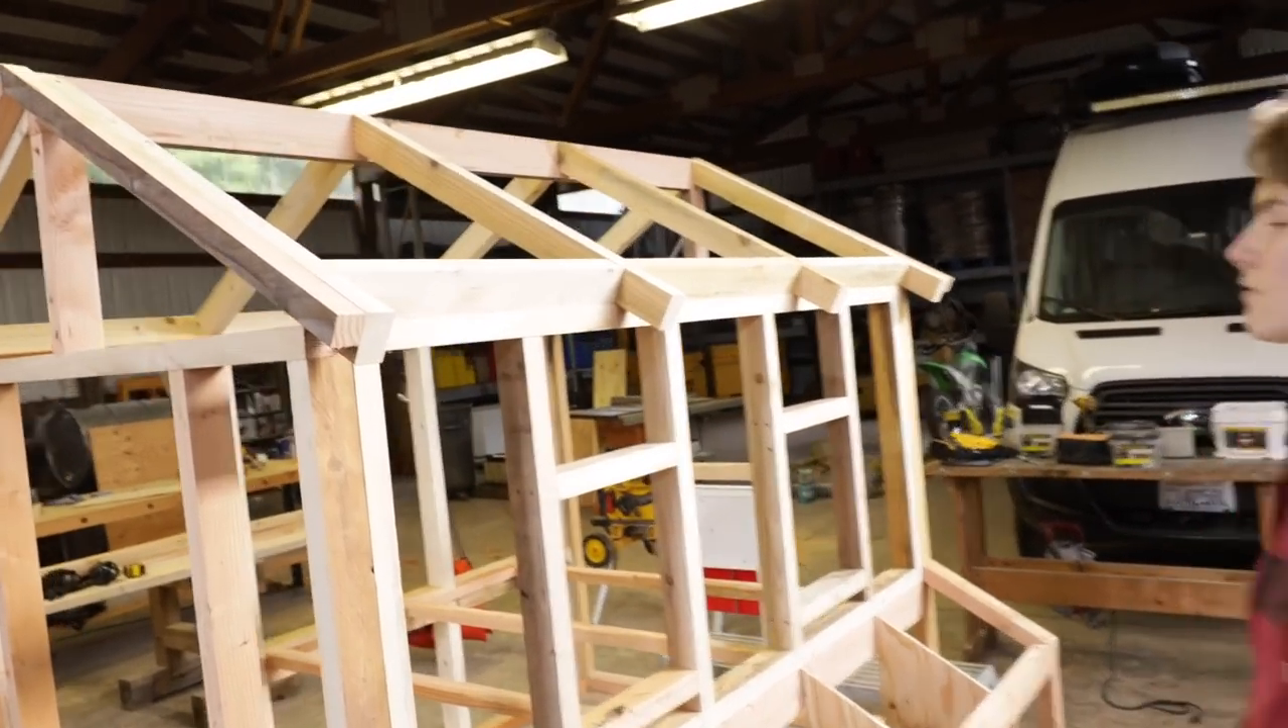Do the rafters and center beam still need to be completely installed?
No.